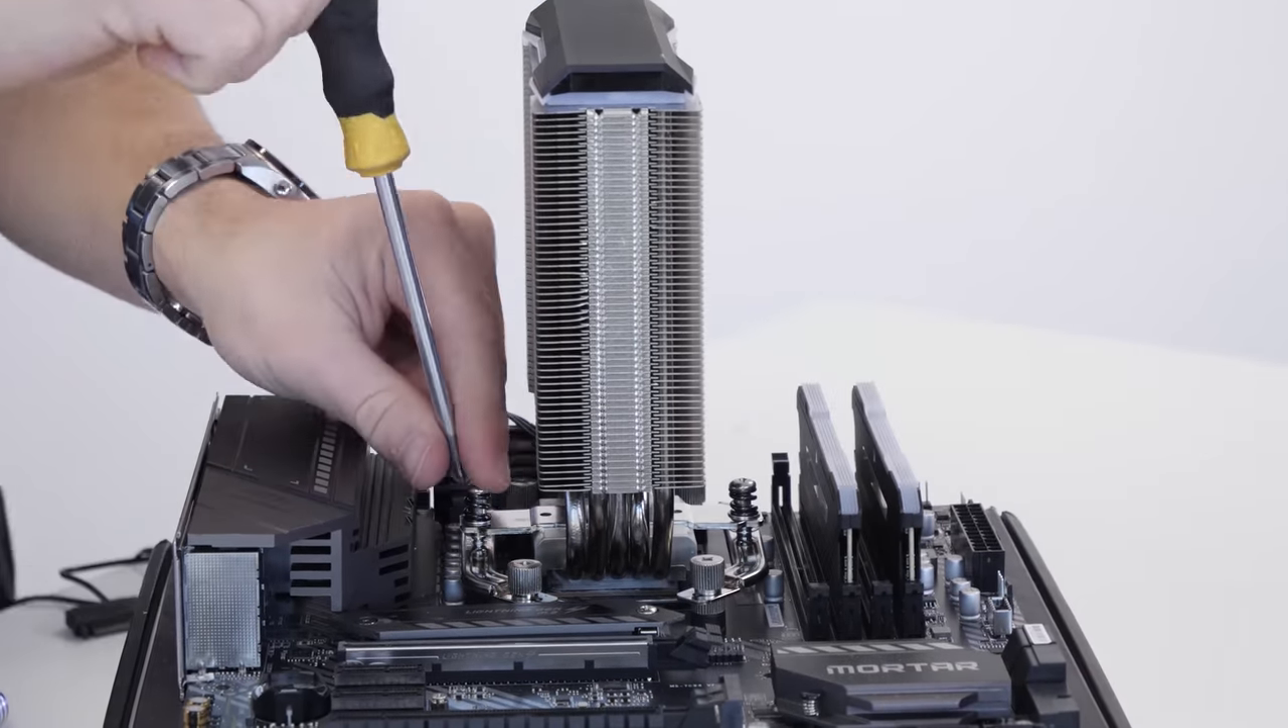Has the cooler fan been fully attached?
No.